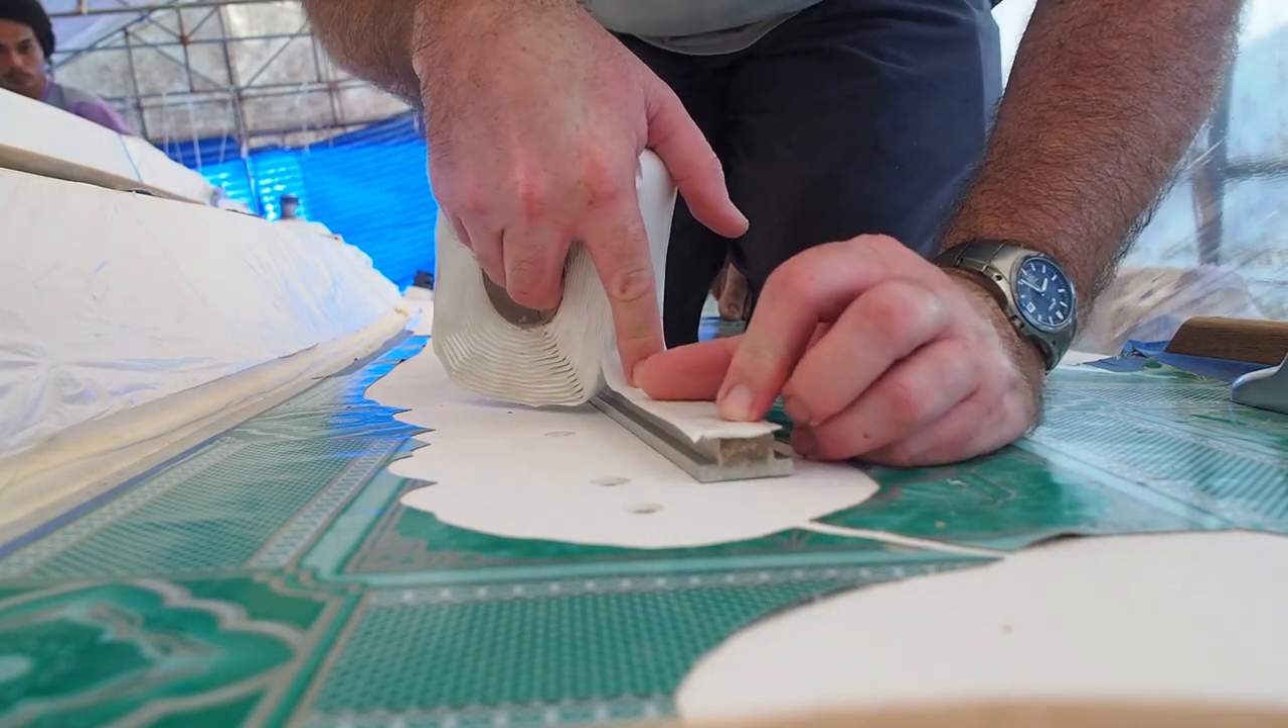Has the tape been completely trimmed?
No.